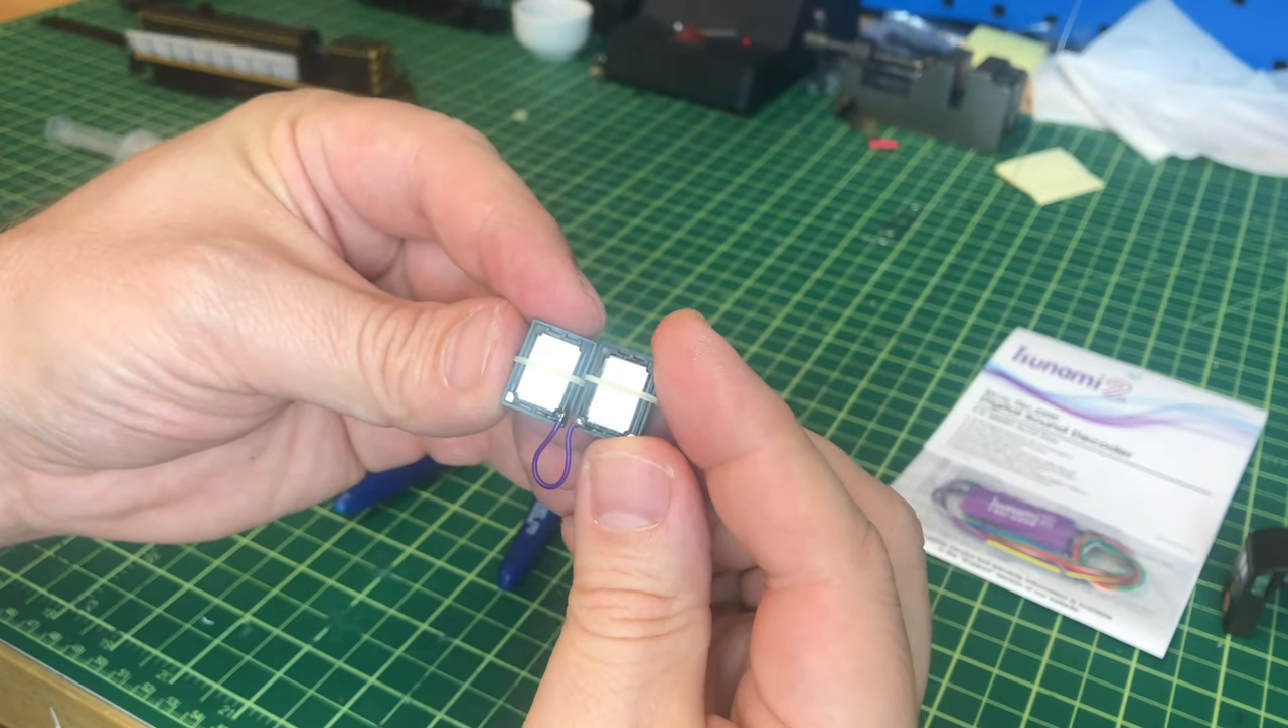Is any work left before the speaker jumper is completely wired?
No.